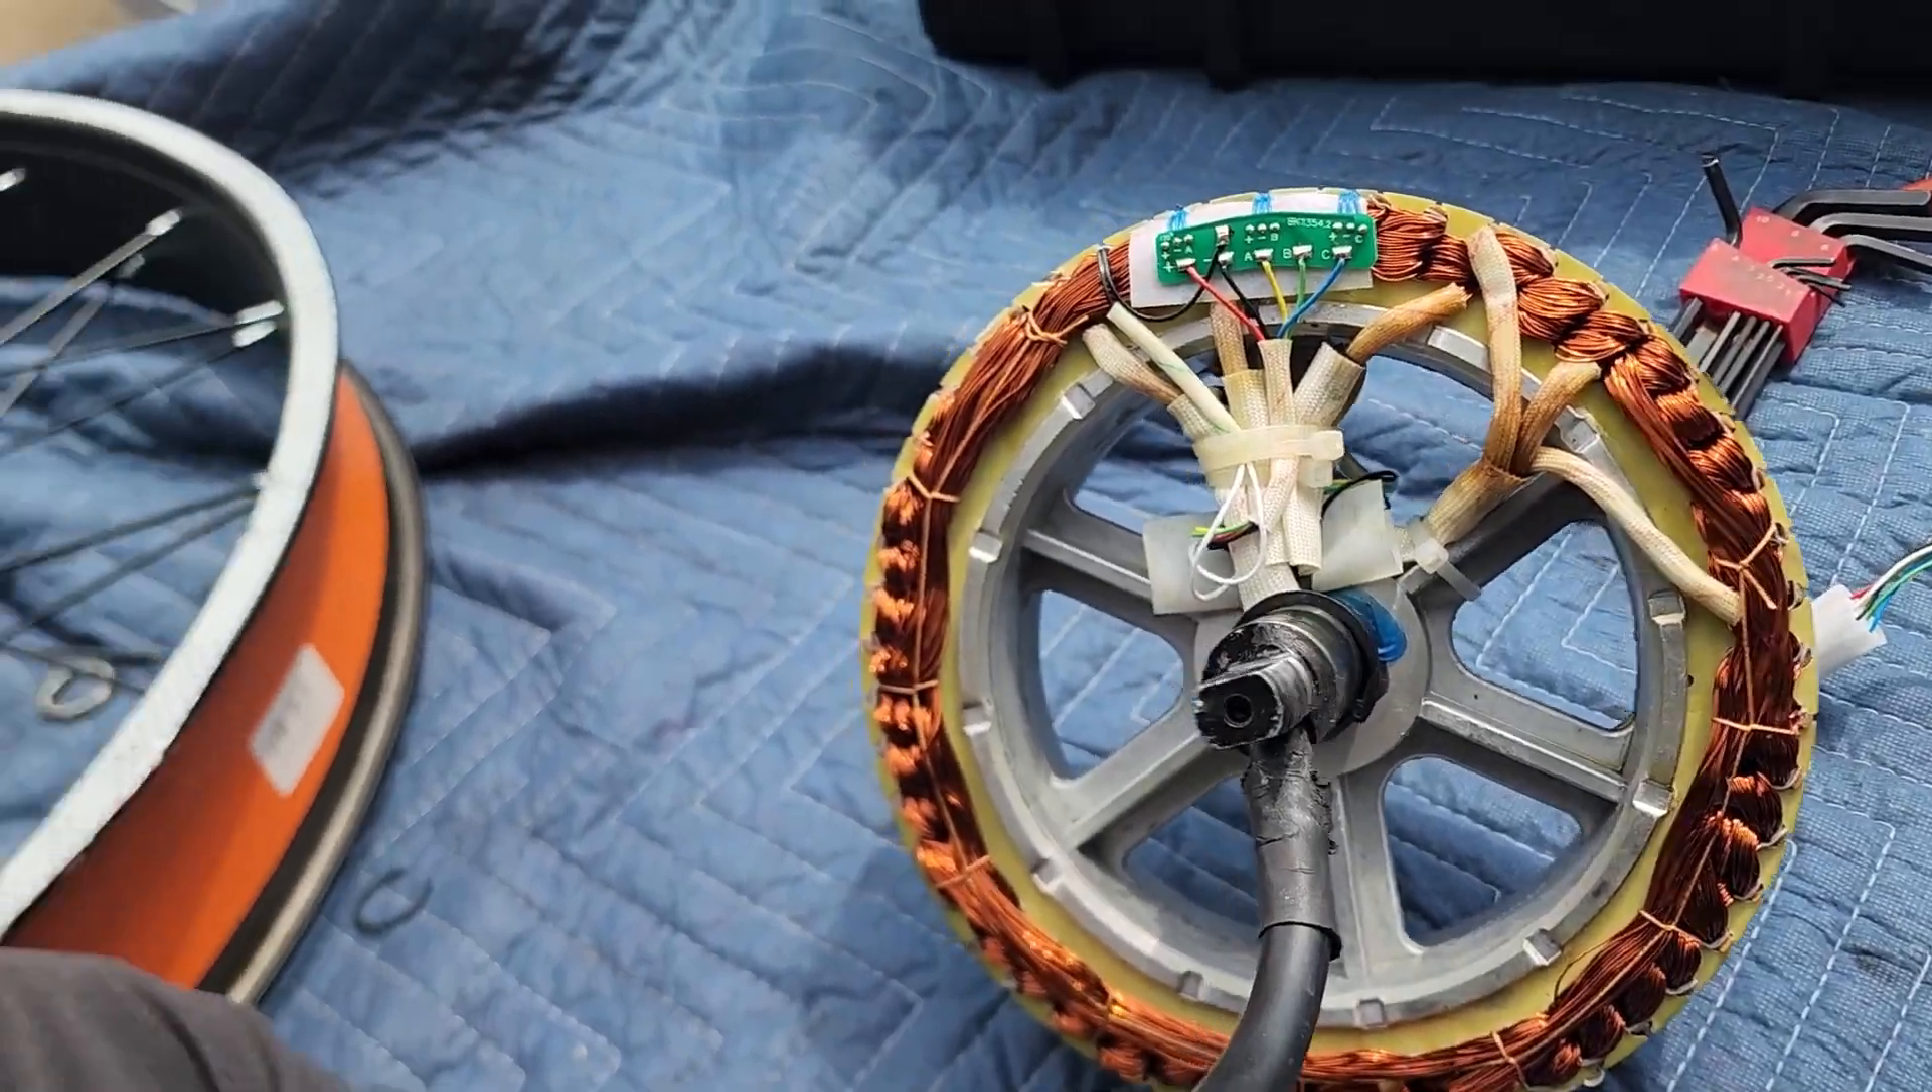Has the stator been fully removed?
Yes.